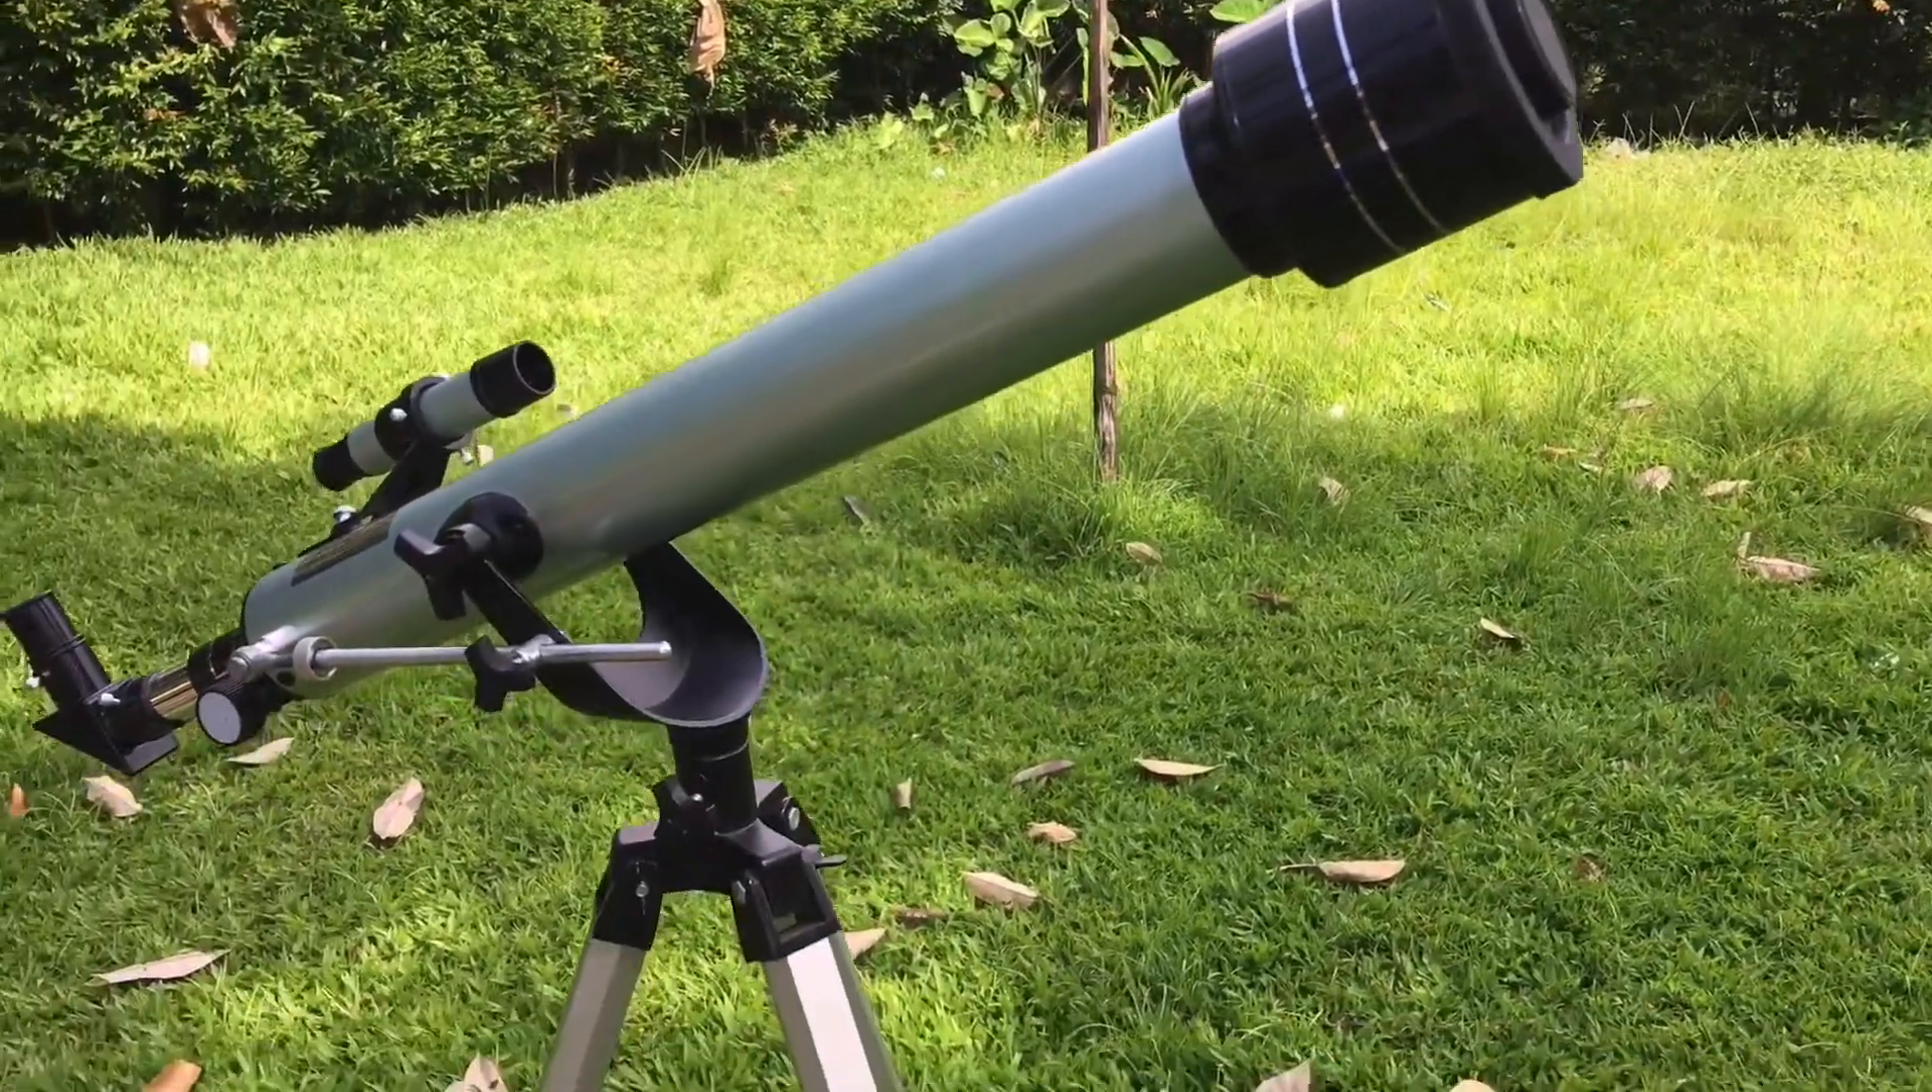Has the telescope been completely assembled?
Yes.